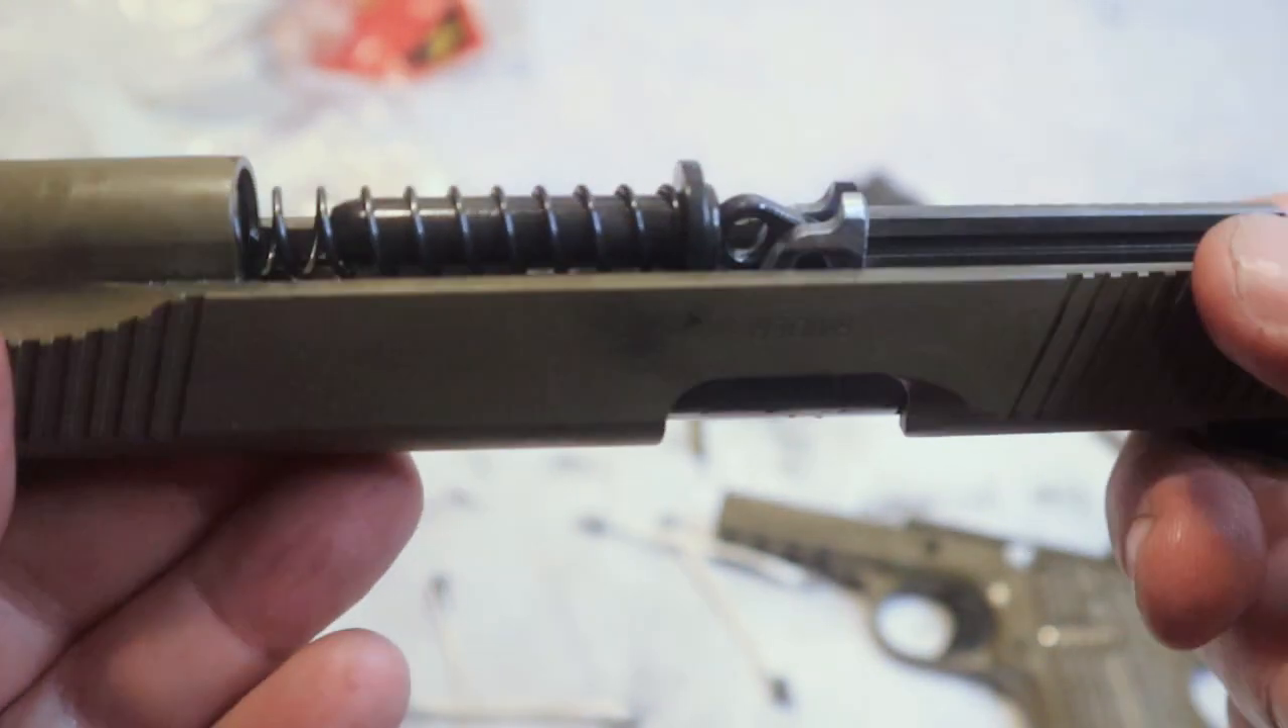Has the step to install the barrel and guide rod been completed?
Yes.